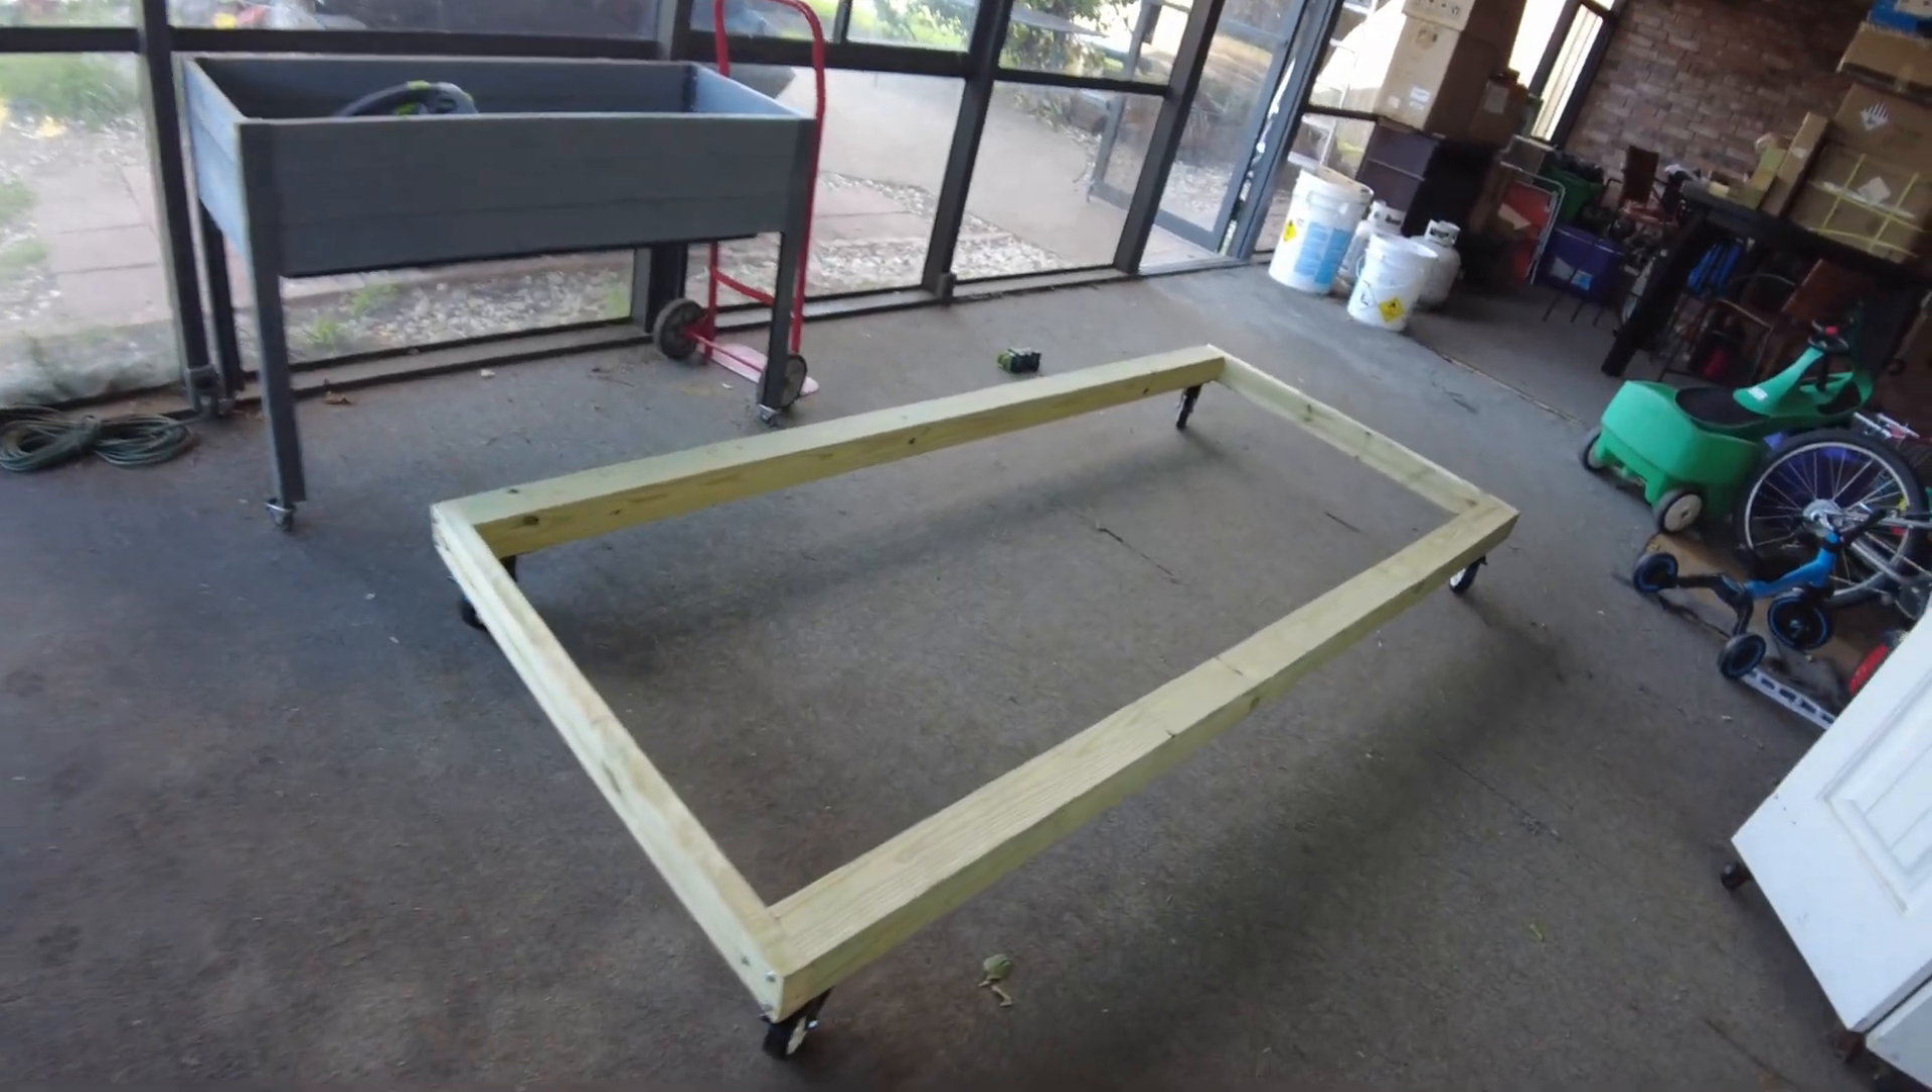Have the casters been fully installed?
Yes.